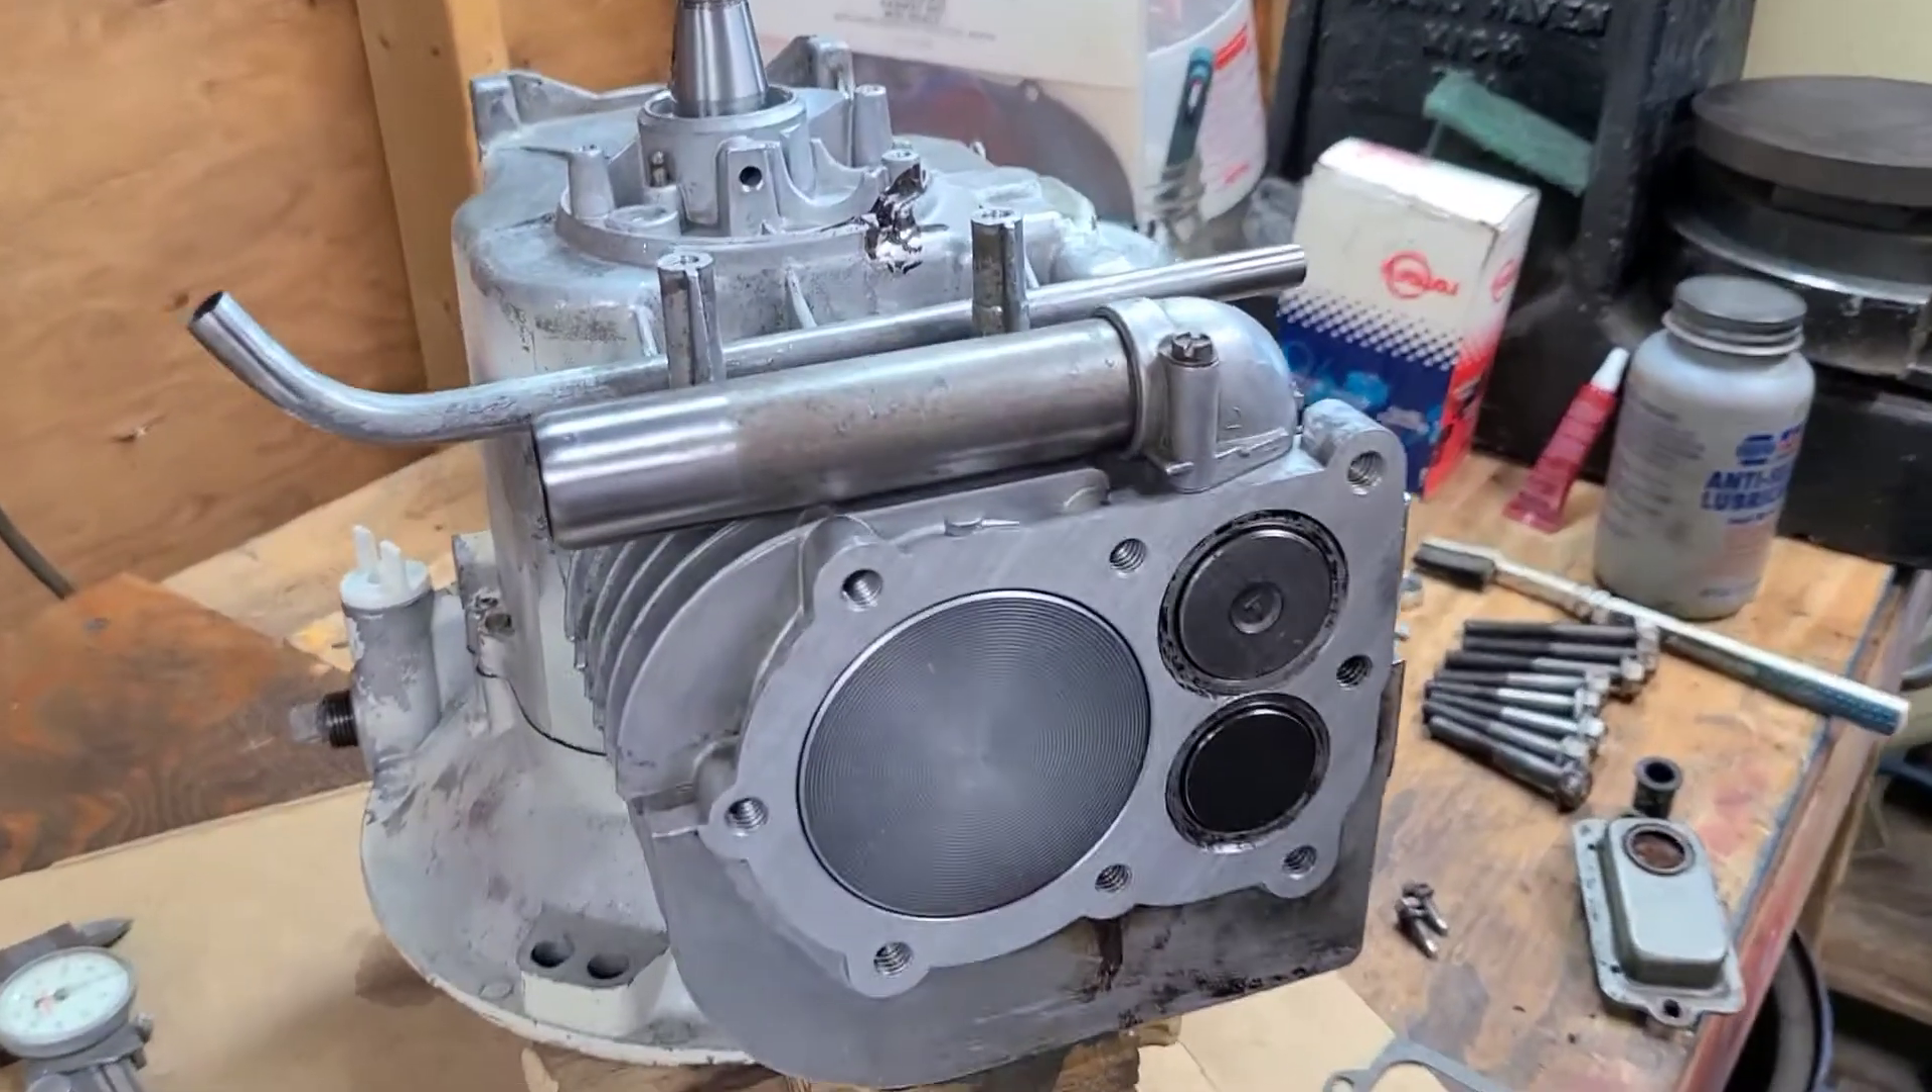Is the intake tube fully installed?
Yes.